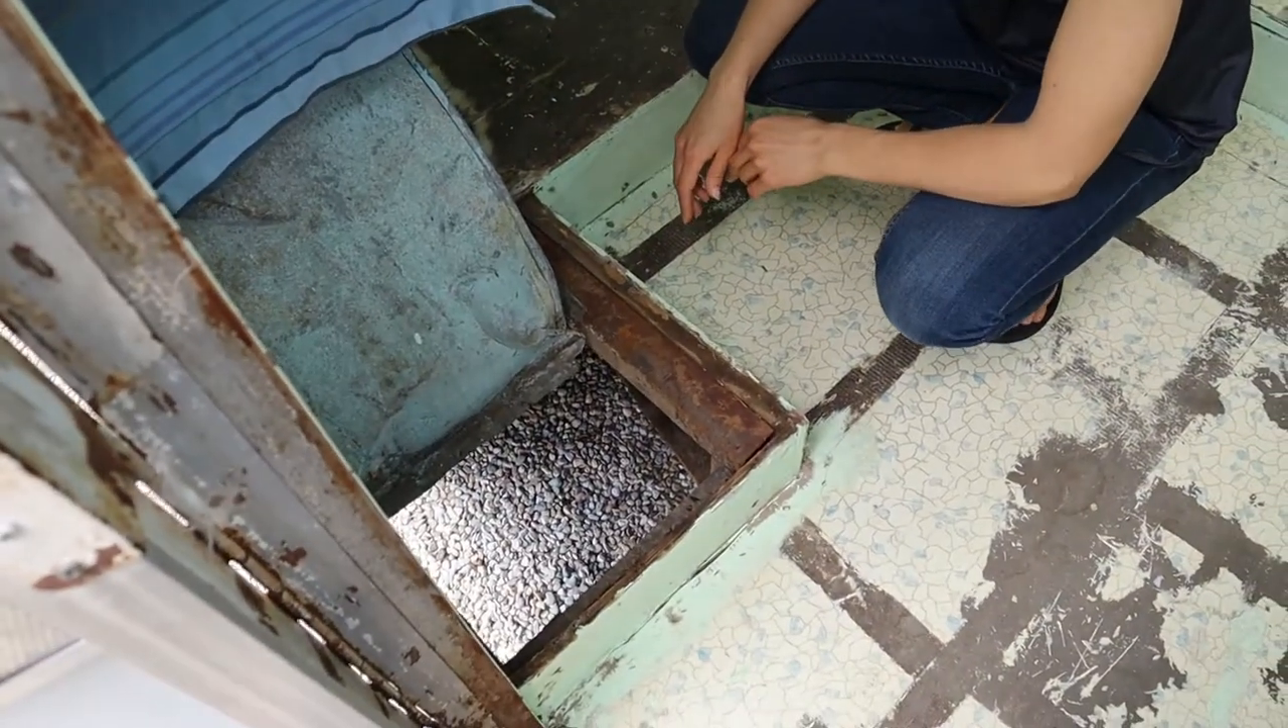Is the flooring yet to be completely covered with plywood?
Yes.